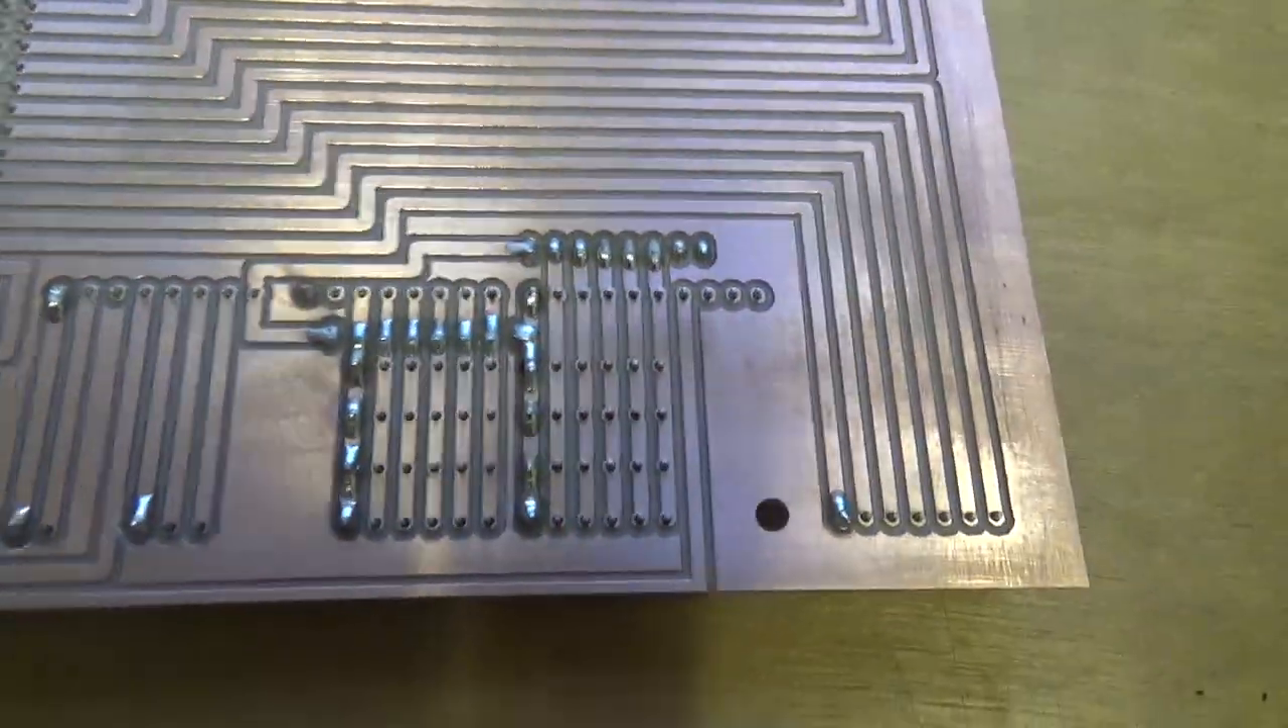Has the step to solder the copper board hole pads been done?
No.